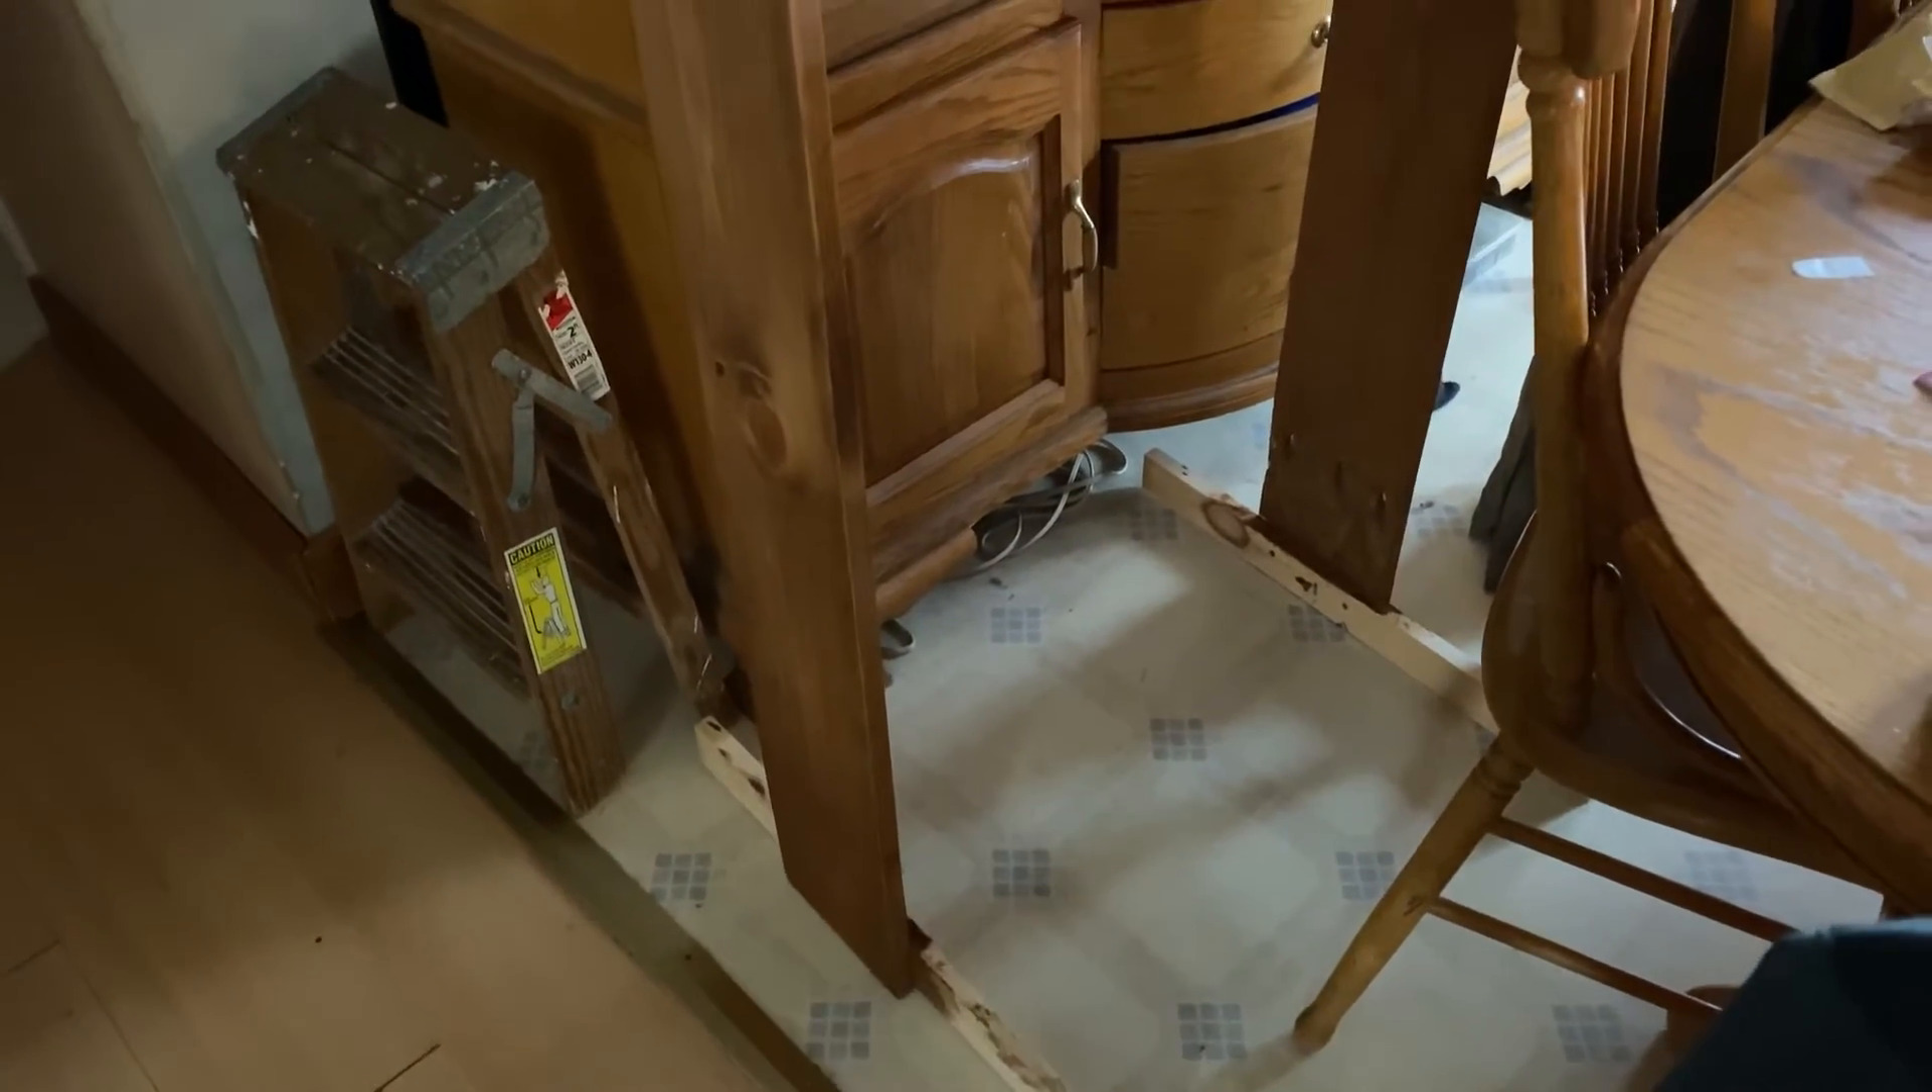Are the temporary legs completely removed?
No.